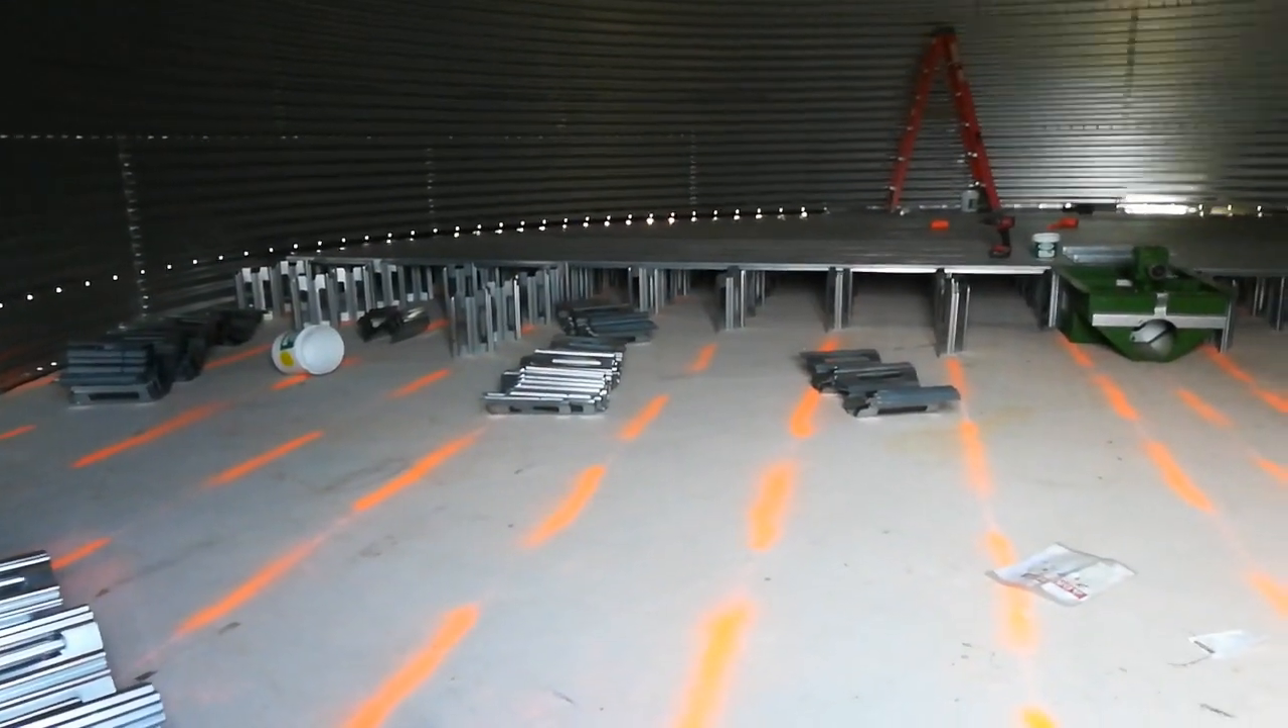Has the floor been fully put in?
No.